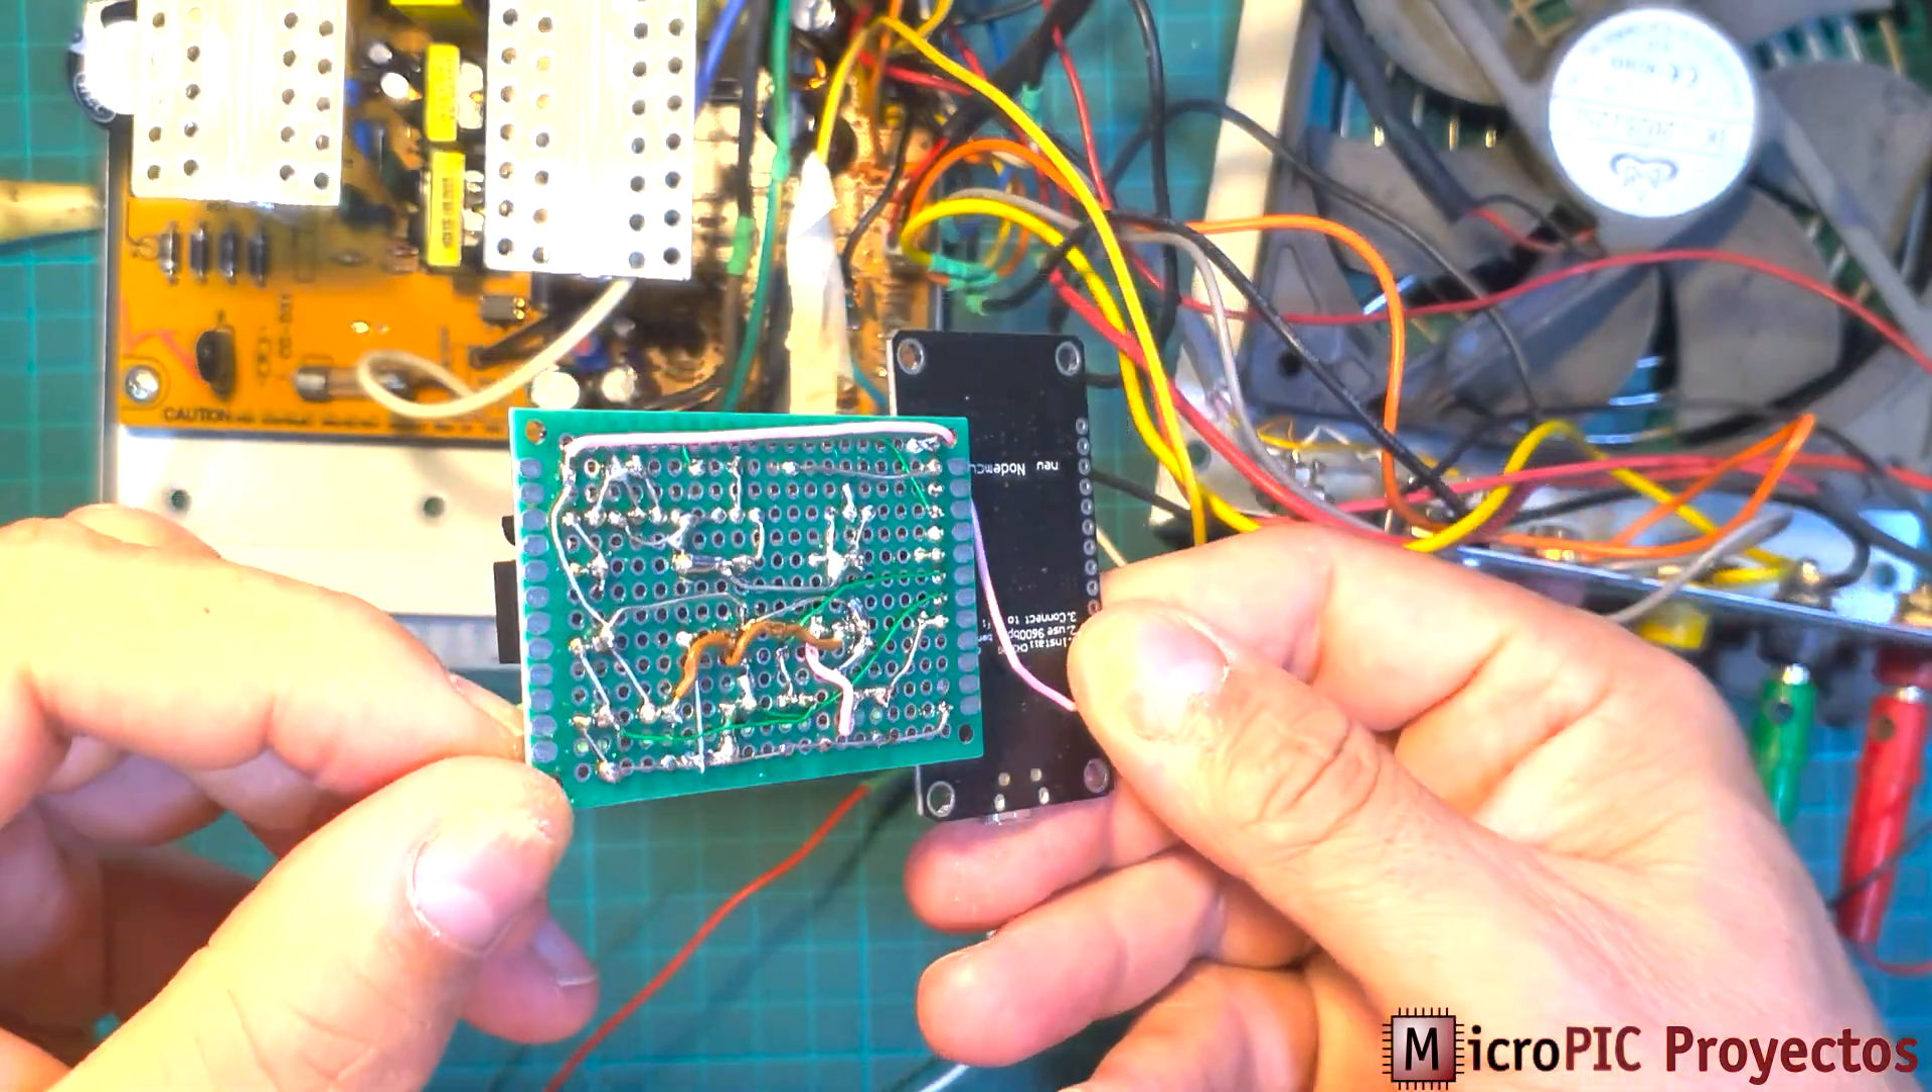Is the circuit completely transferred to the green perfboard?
Yes.